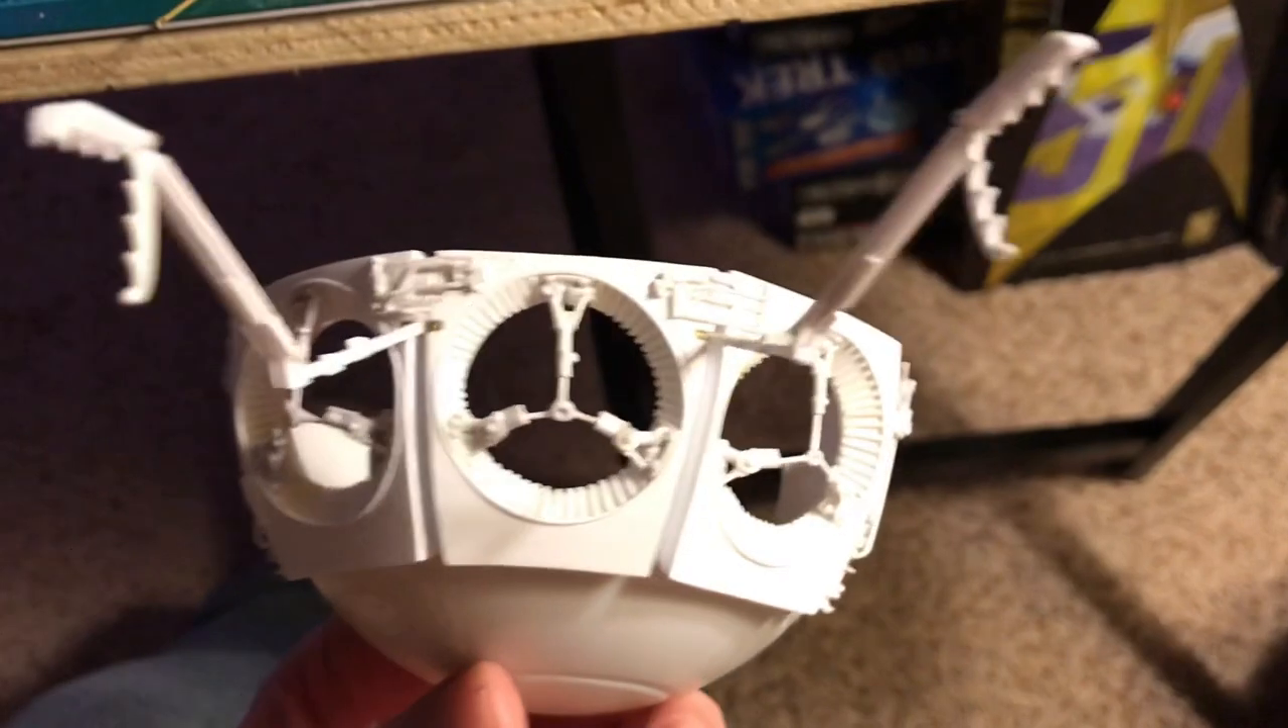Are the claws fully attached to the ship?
Yes.